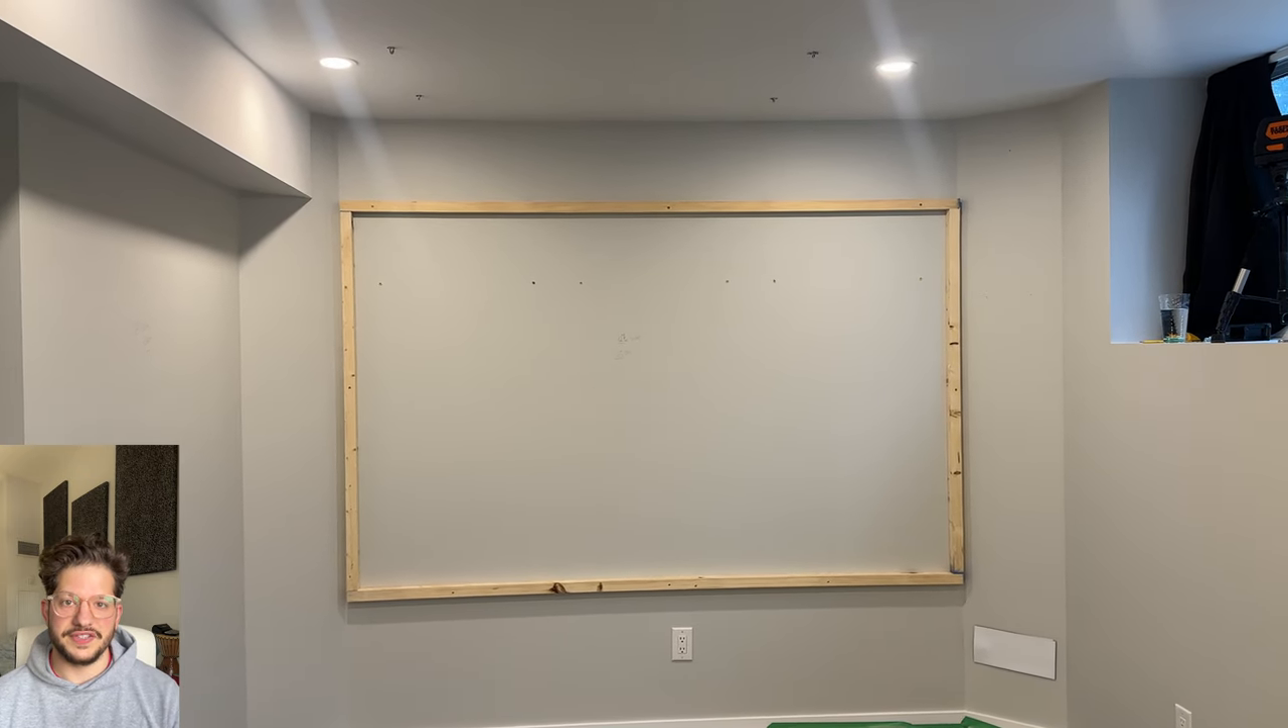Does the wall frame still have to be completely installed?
No.